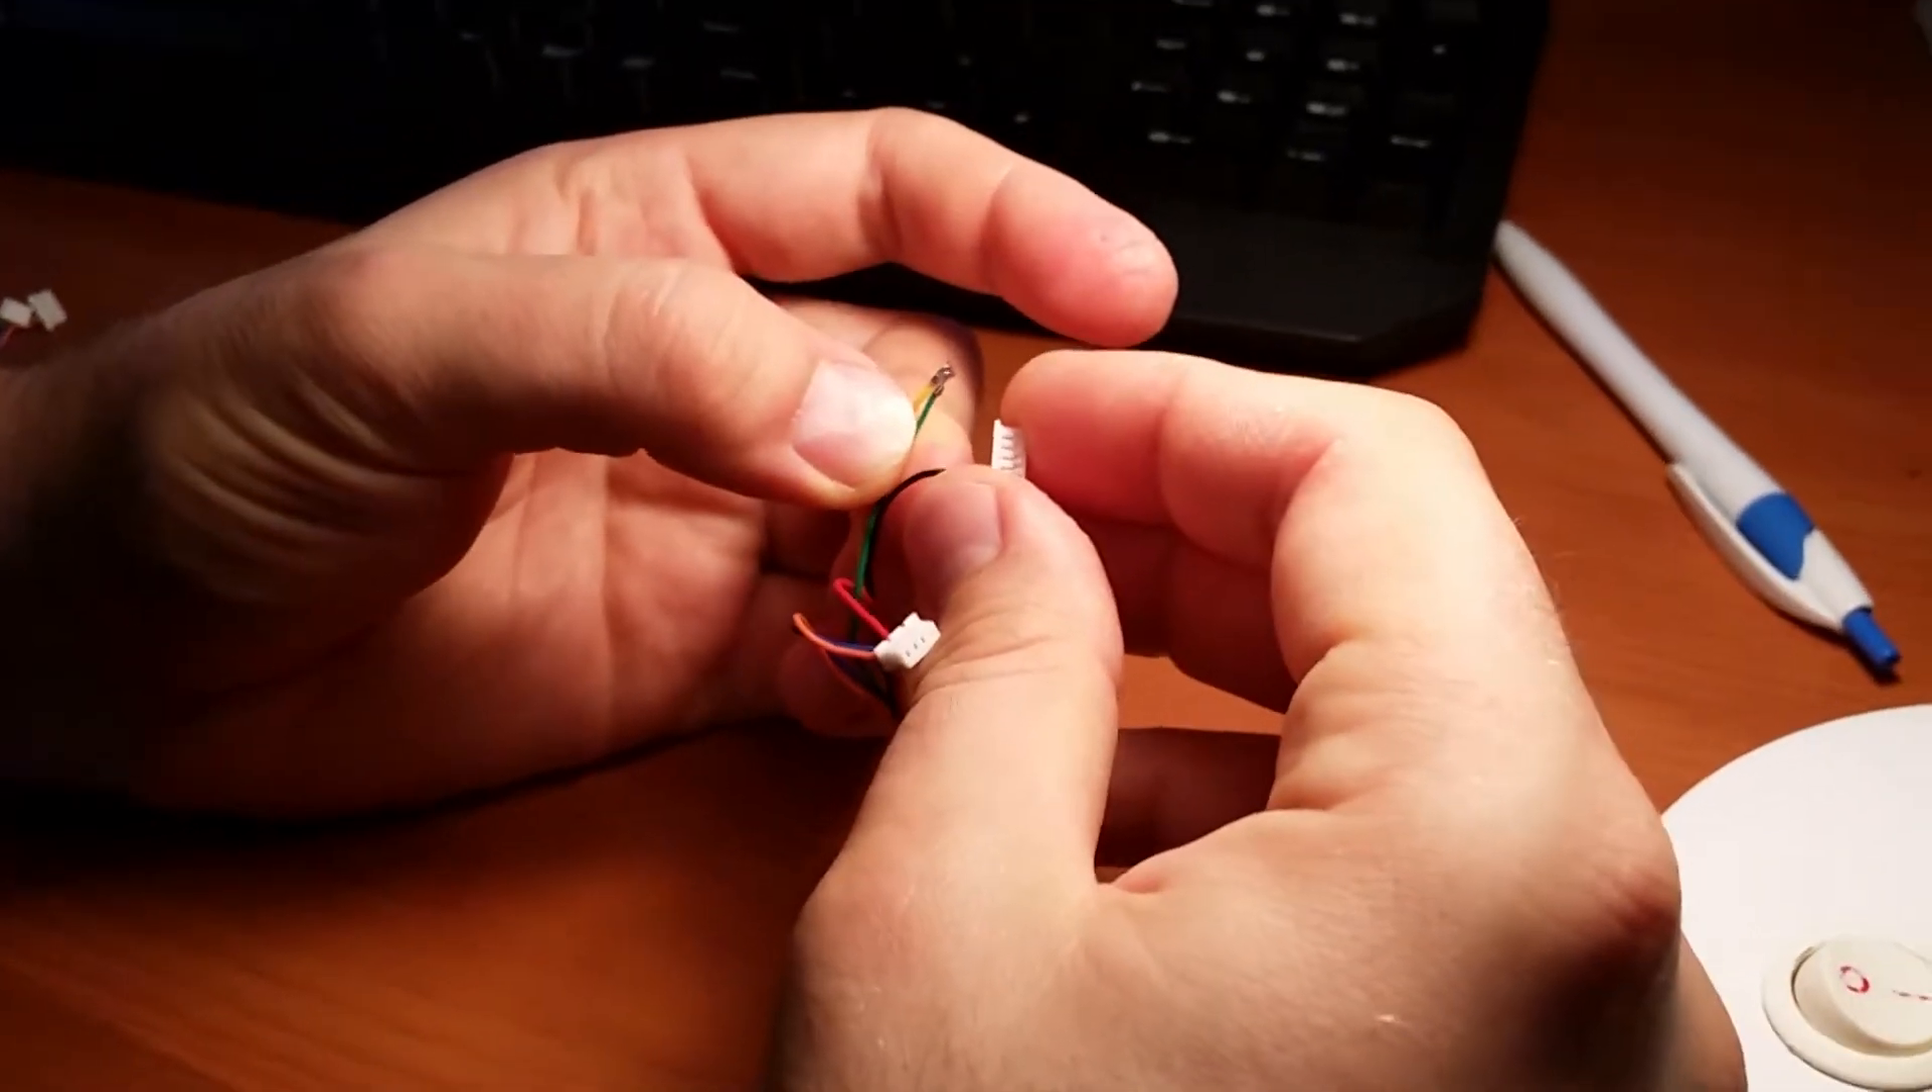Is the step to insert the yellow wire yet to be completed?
Yes.